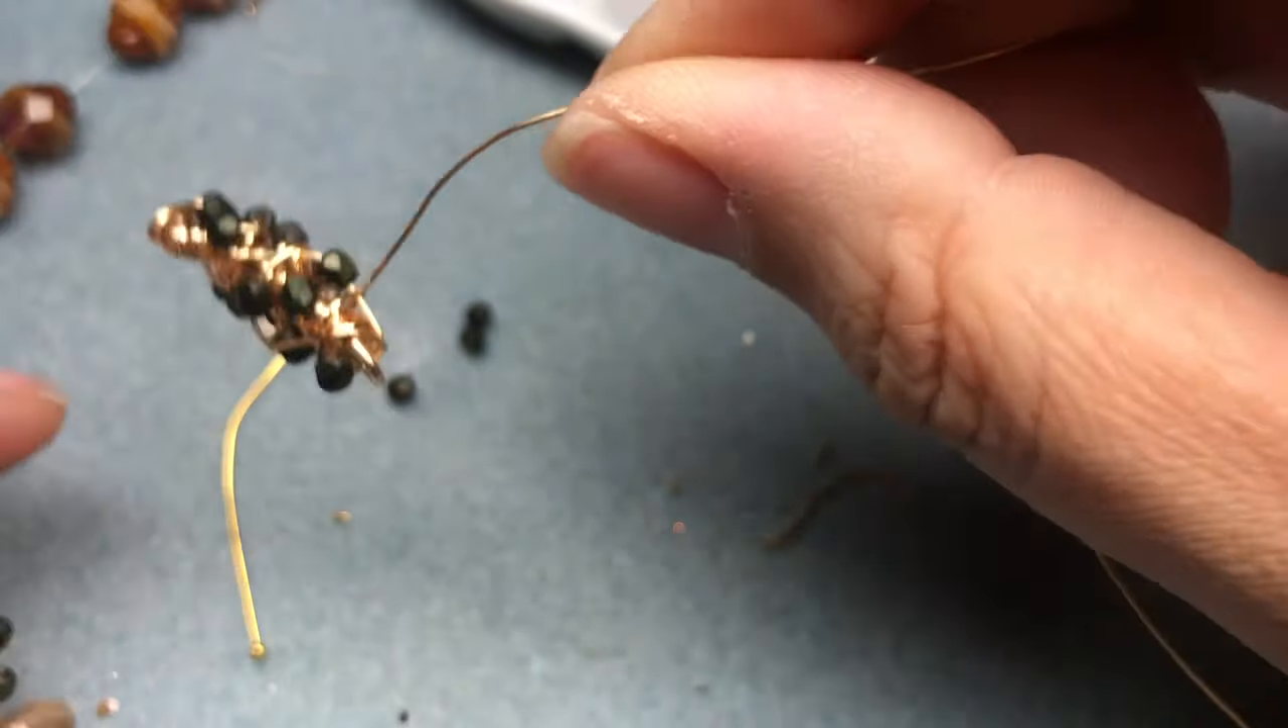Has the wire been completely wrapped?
No.